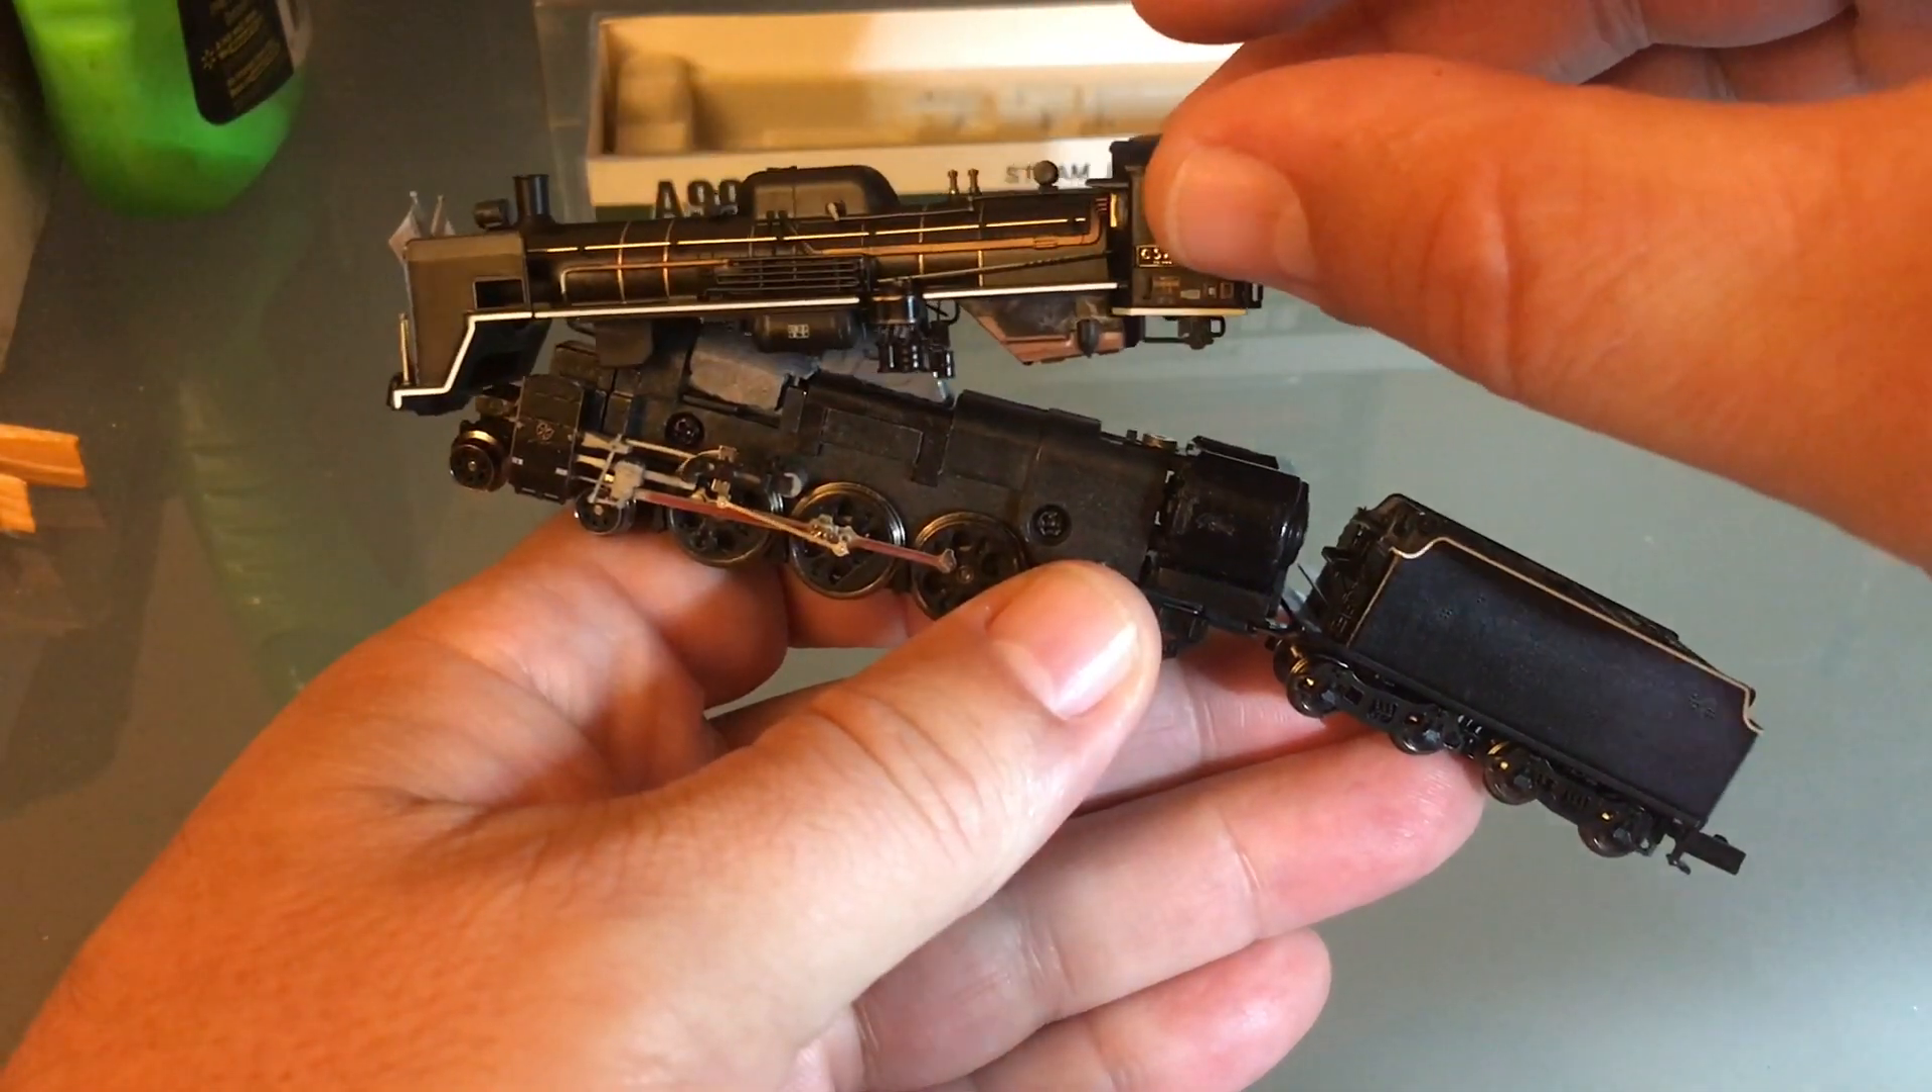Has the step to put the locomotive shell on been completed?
No.